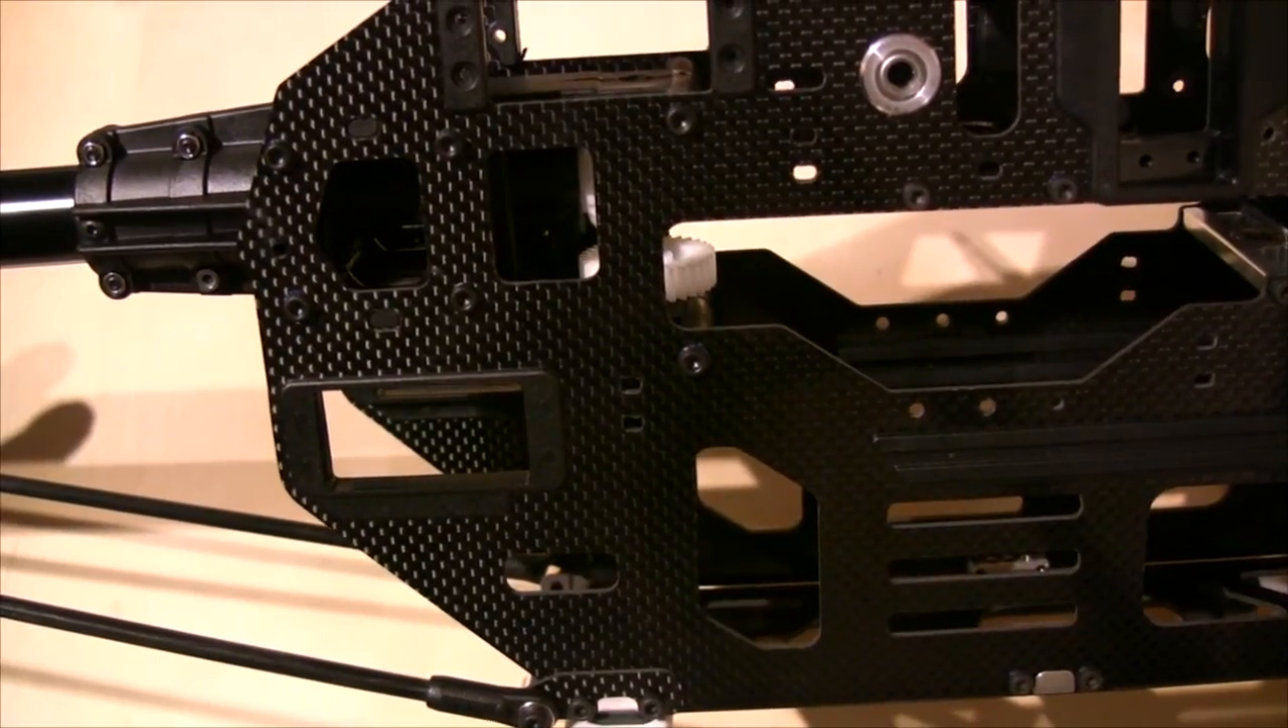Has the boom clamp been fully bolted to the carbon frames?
Yes.